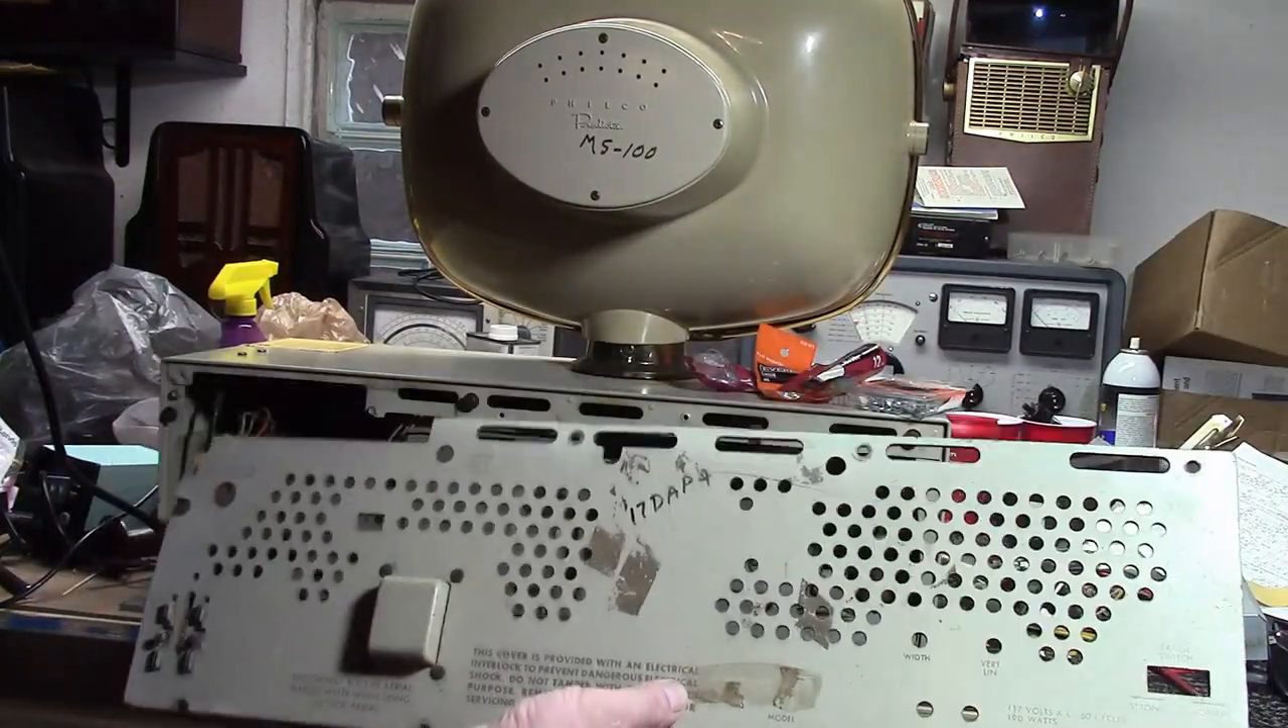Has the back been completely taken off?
Yes.